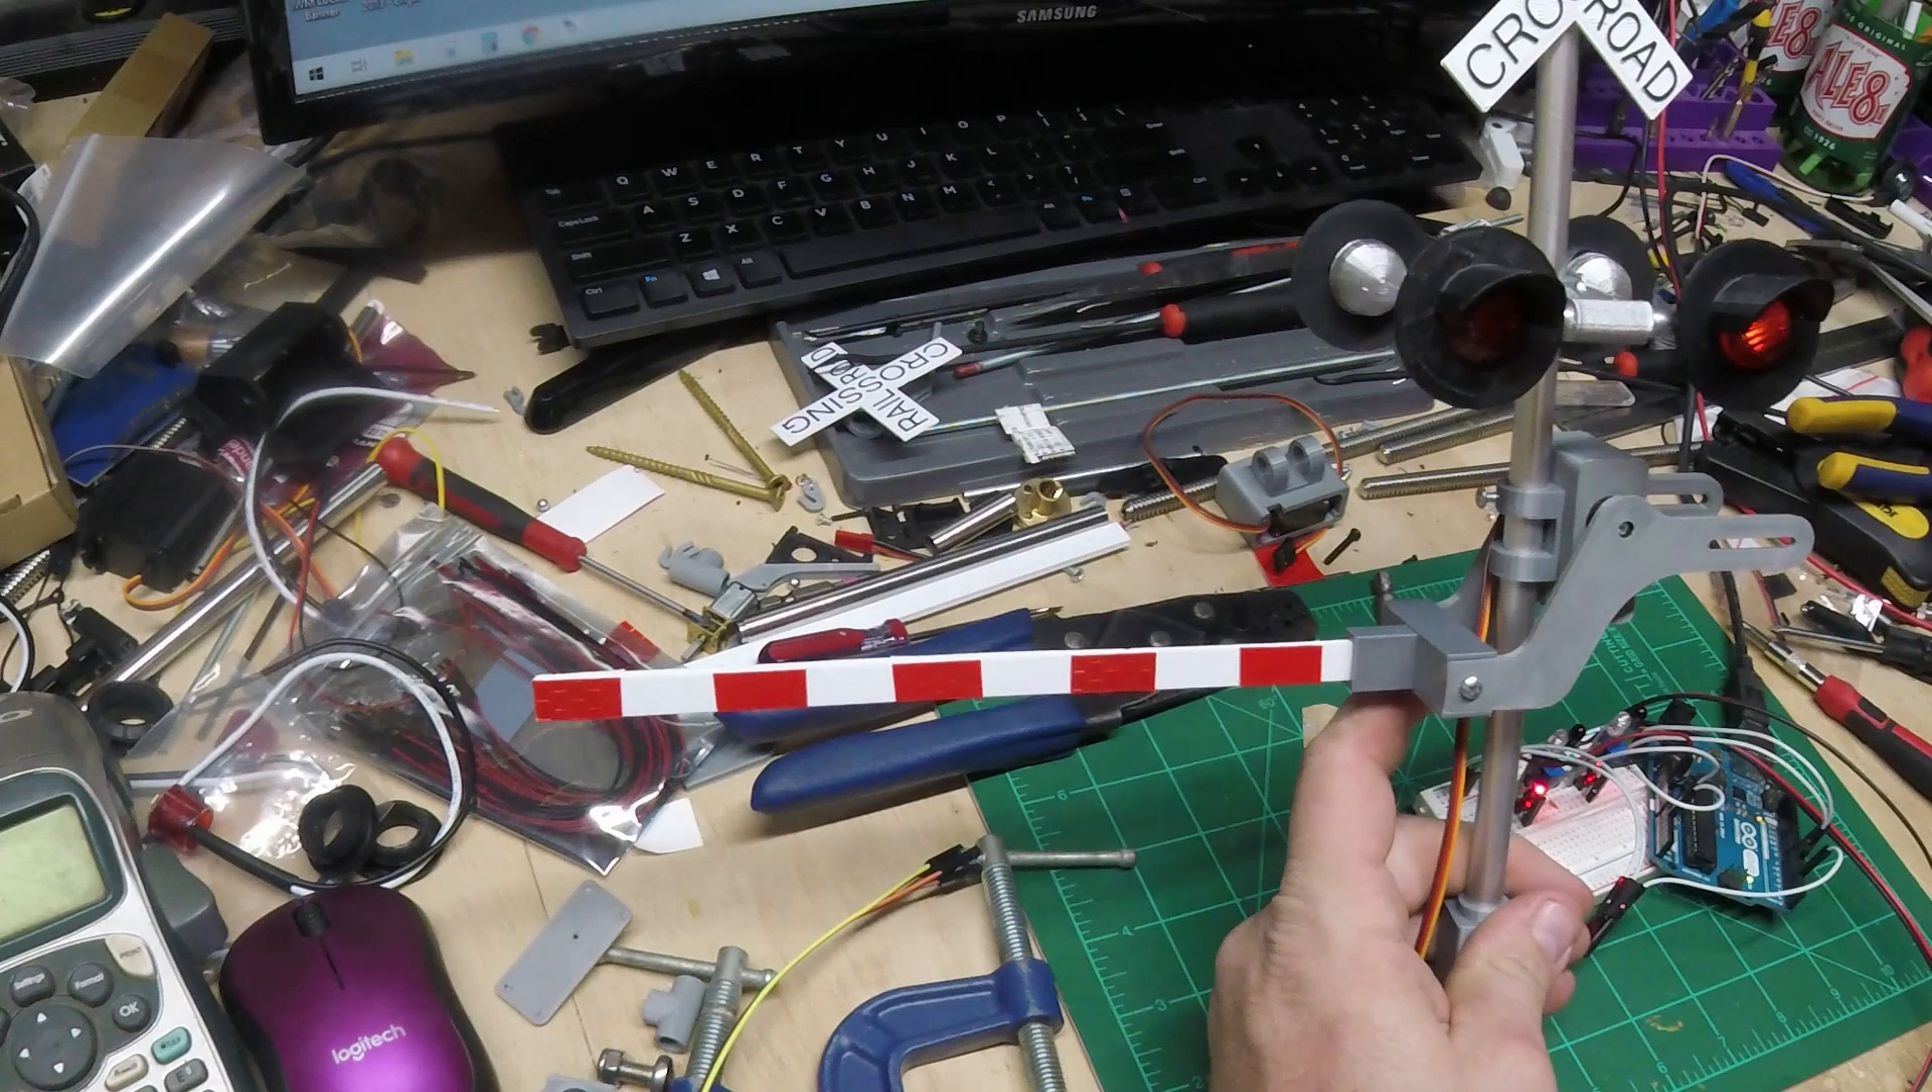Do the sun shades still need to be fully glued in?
No.